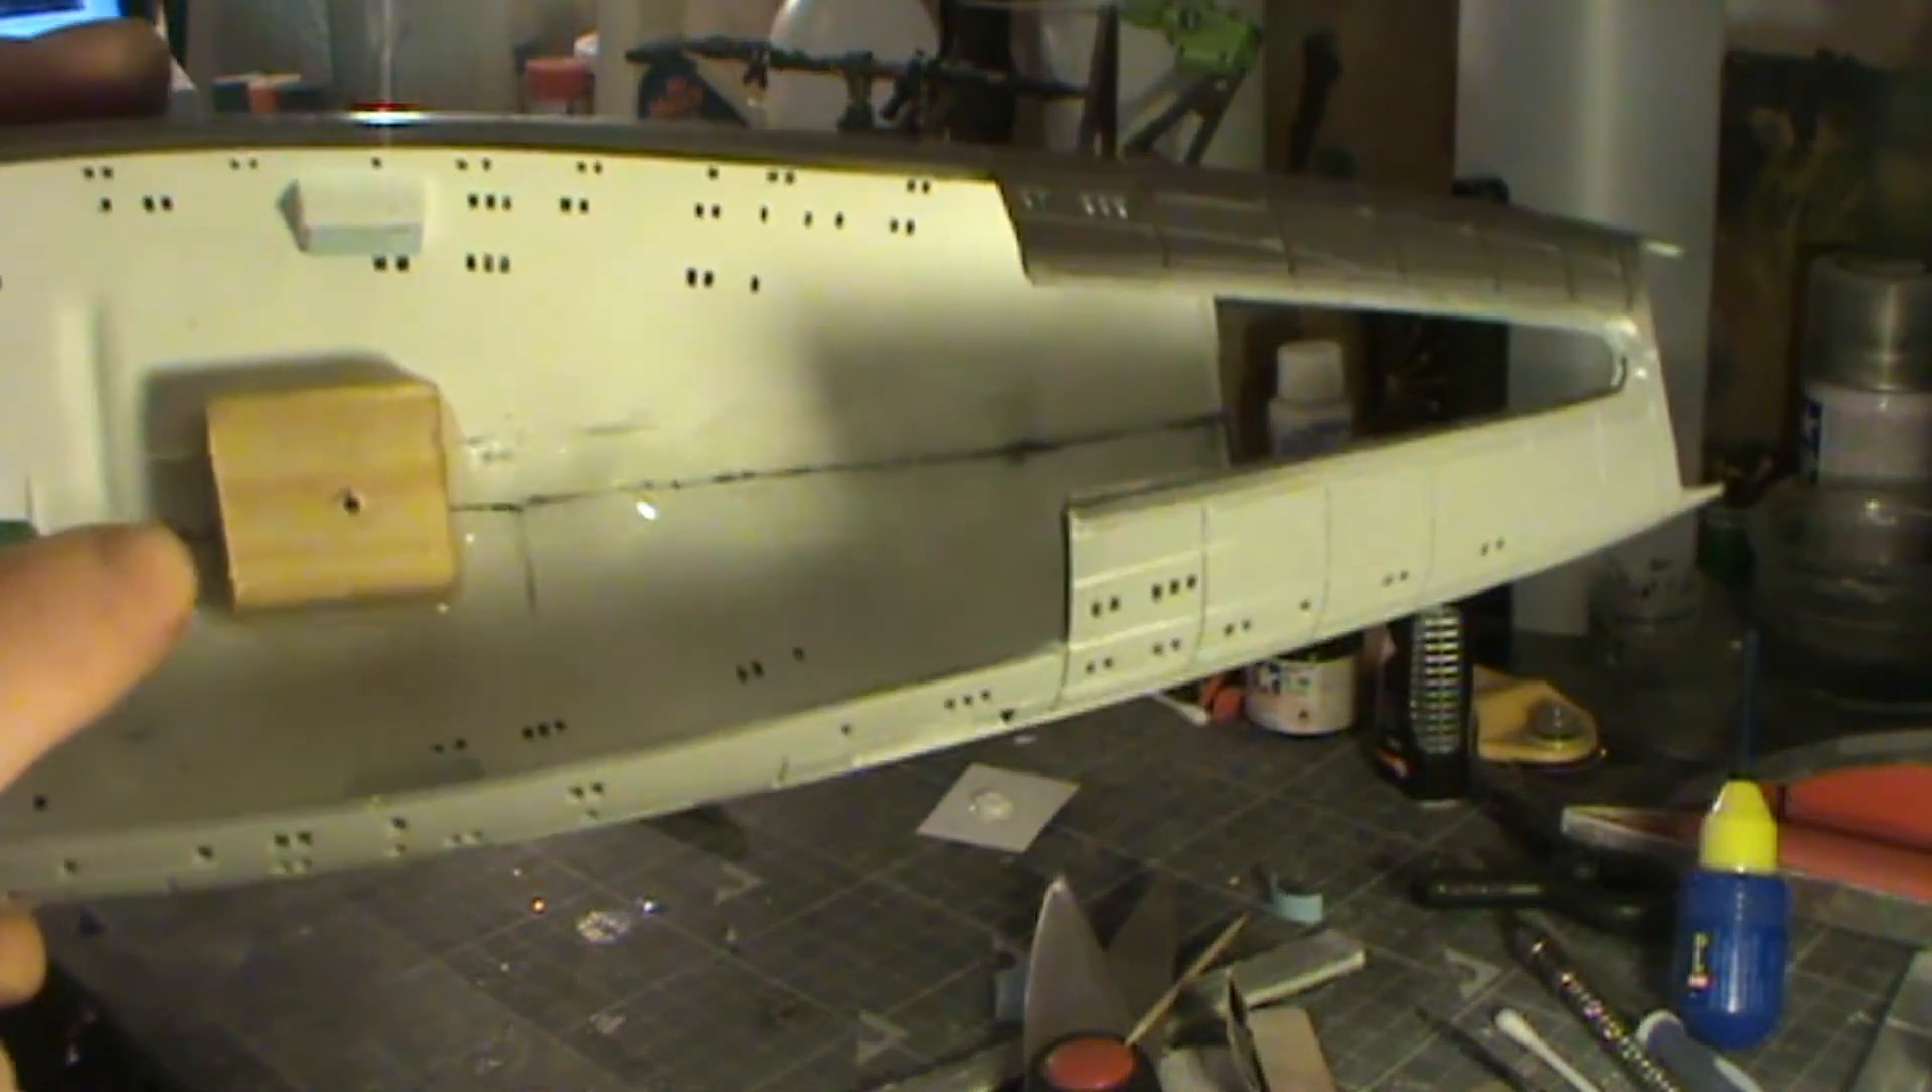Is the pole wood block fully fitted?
Yes.